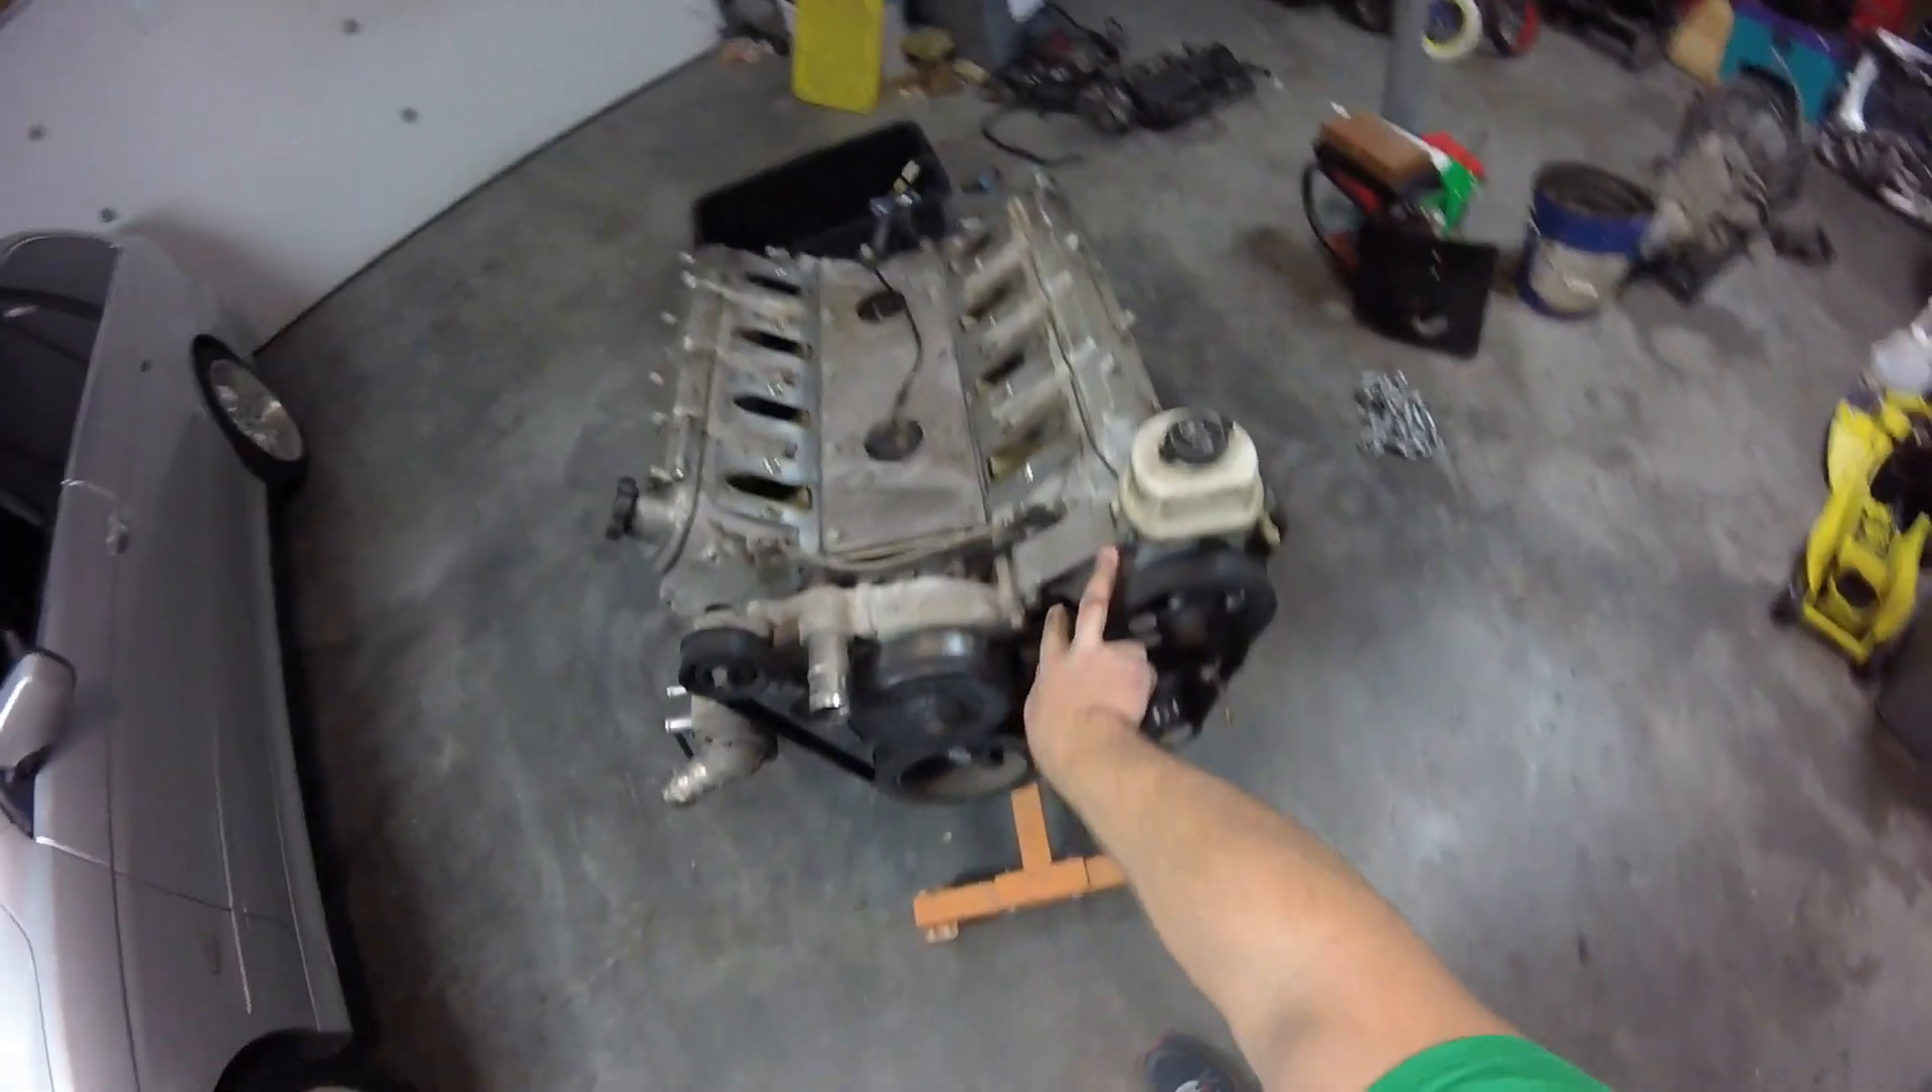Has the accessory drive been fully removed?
No.